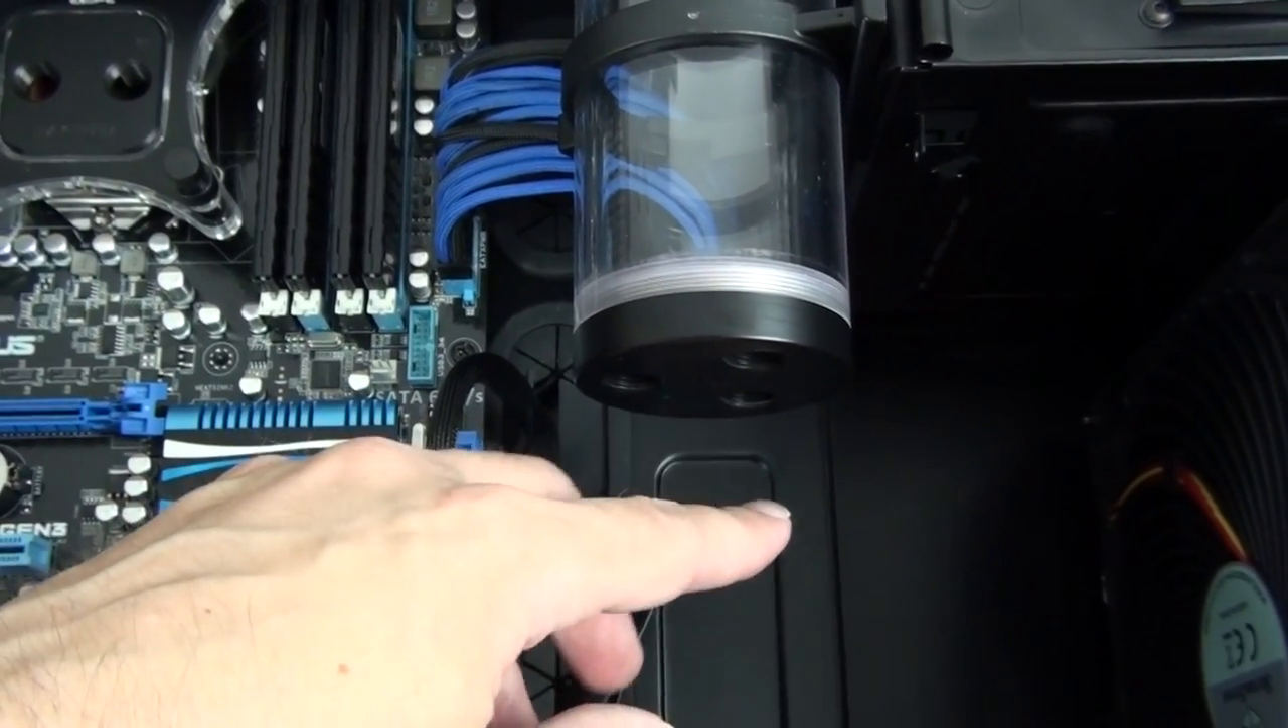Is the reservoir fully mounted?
Yes.